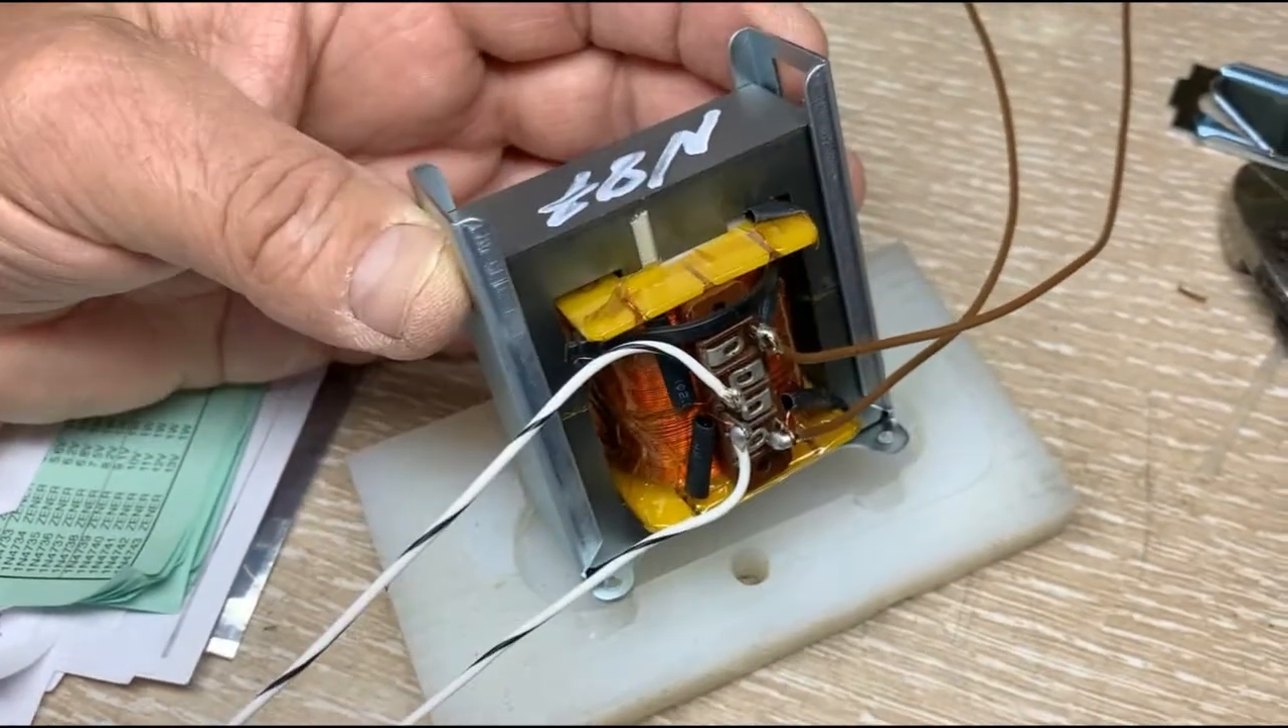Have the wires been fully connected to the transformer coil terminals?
Yes.